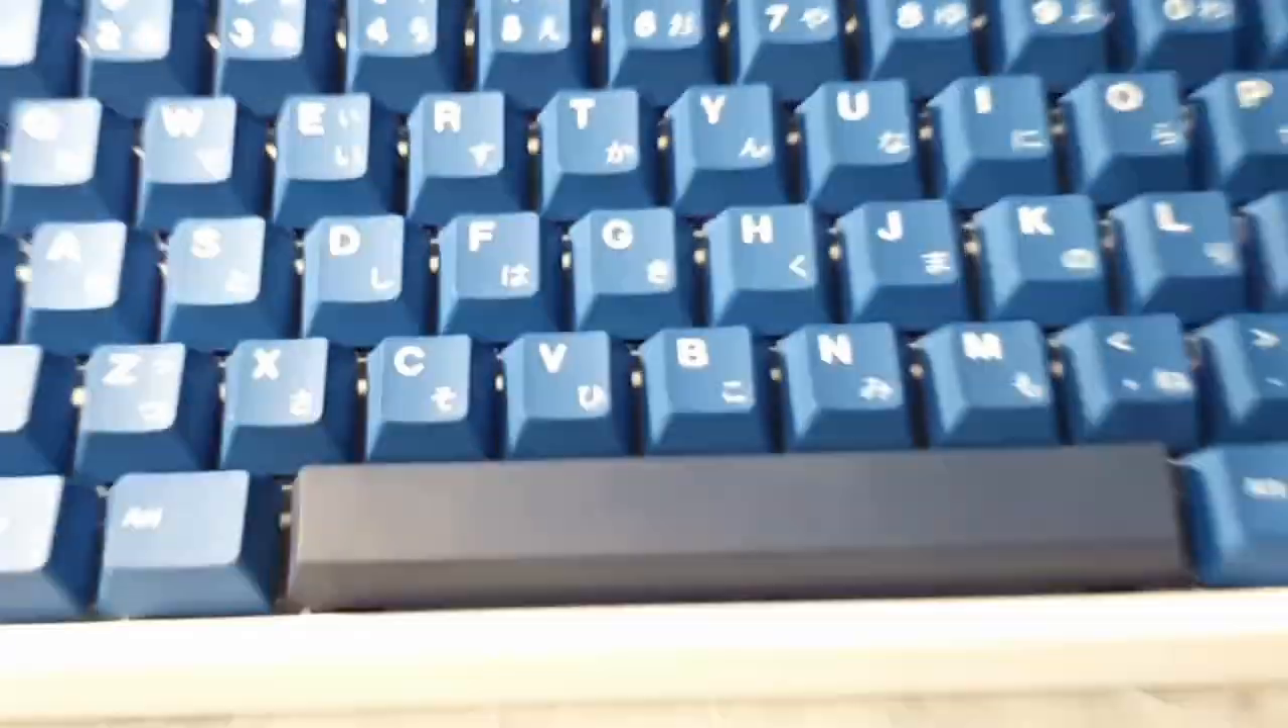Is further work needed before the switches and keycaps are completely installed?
No.